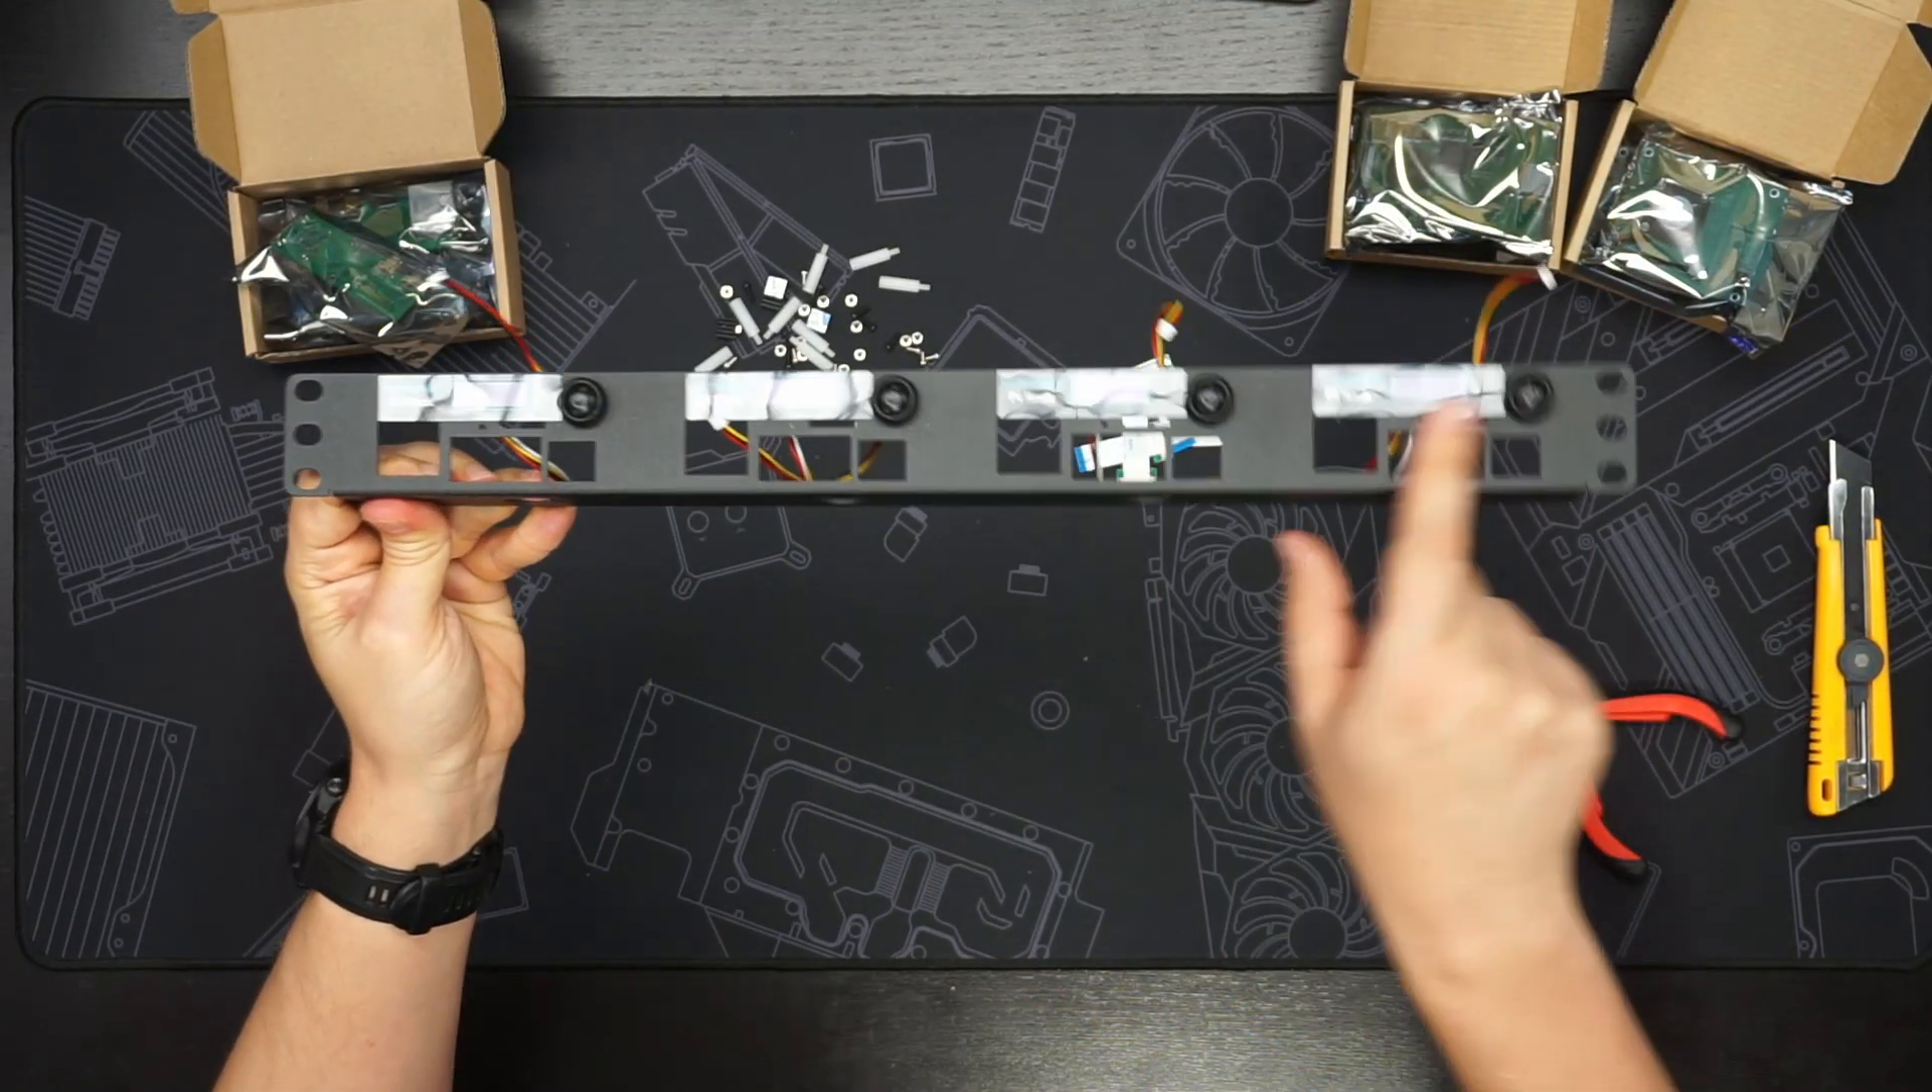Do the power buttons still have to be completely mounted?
No.